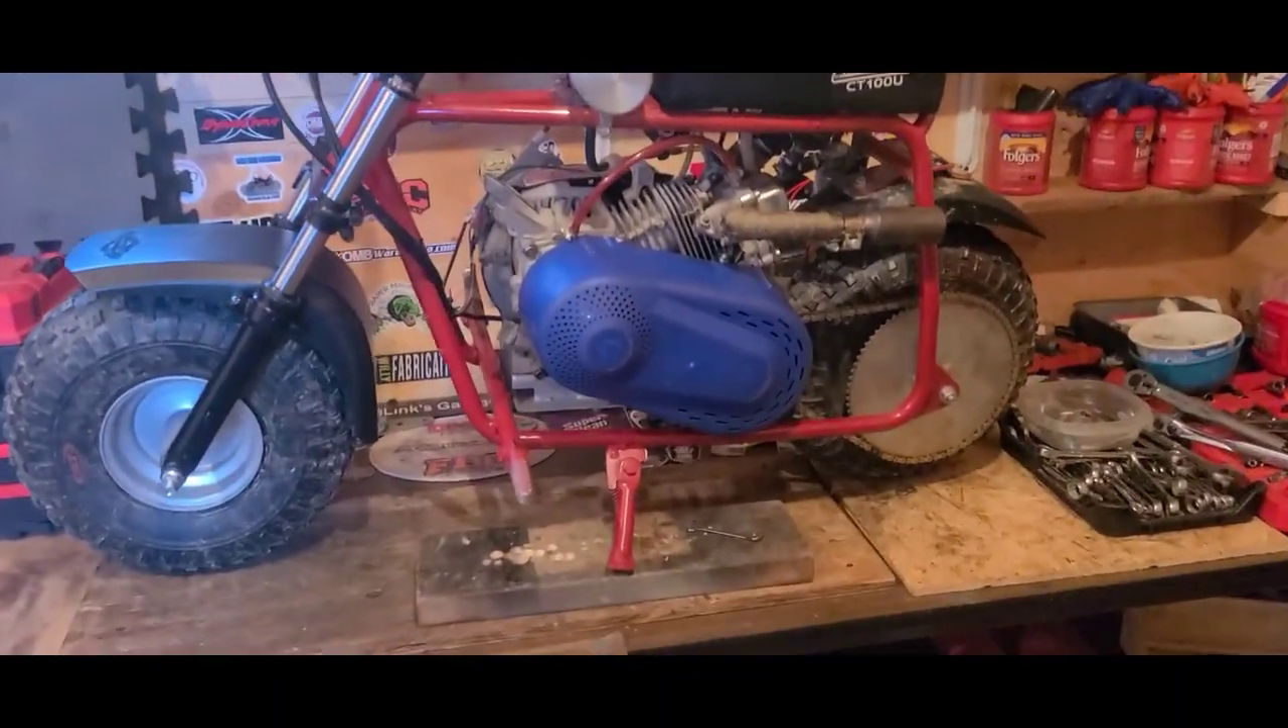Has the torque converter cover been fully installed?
Yes.